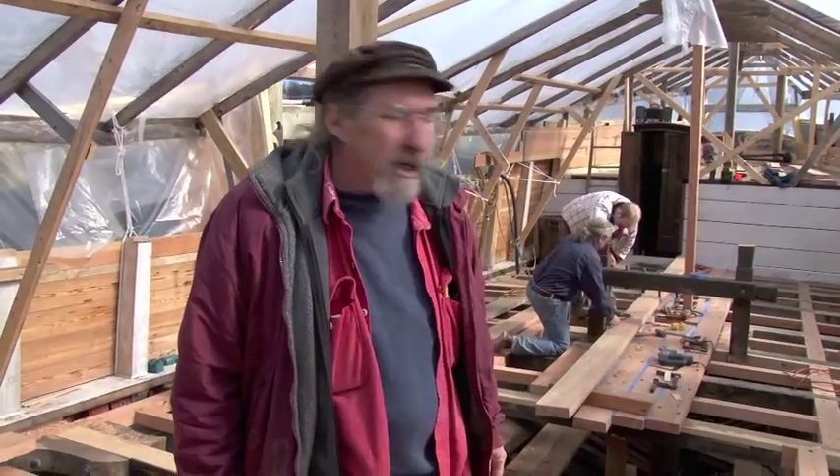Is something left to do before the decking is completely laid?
Yes.